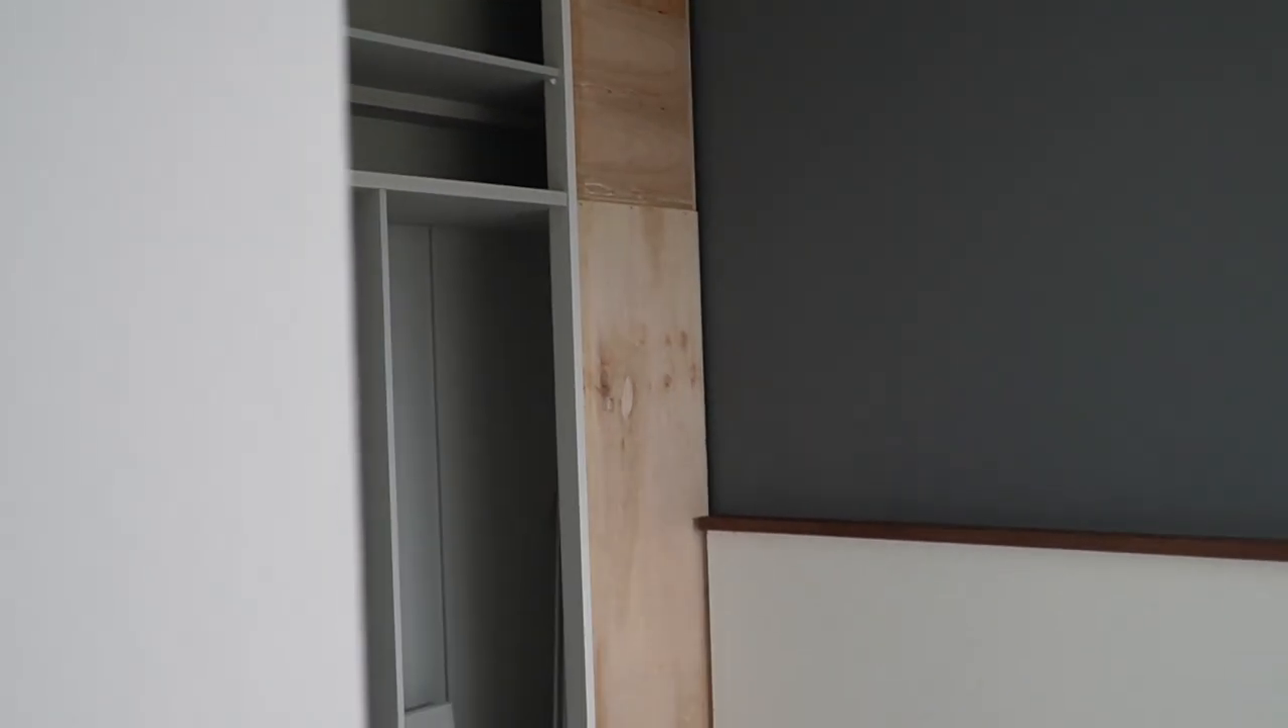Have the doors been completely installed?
No.